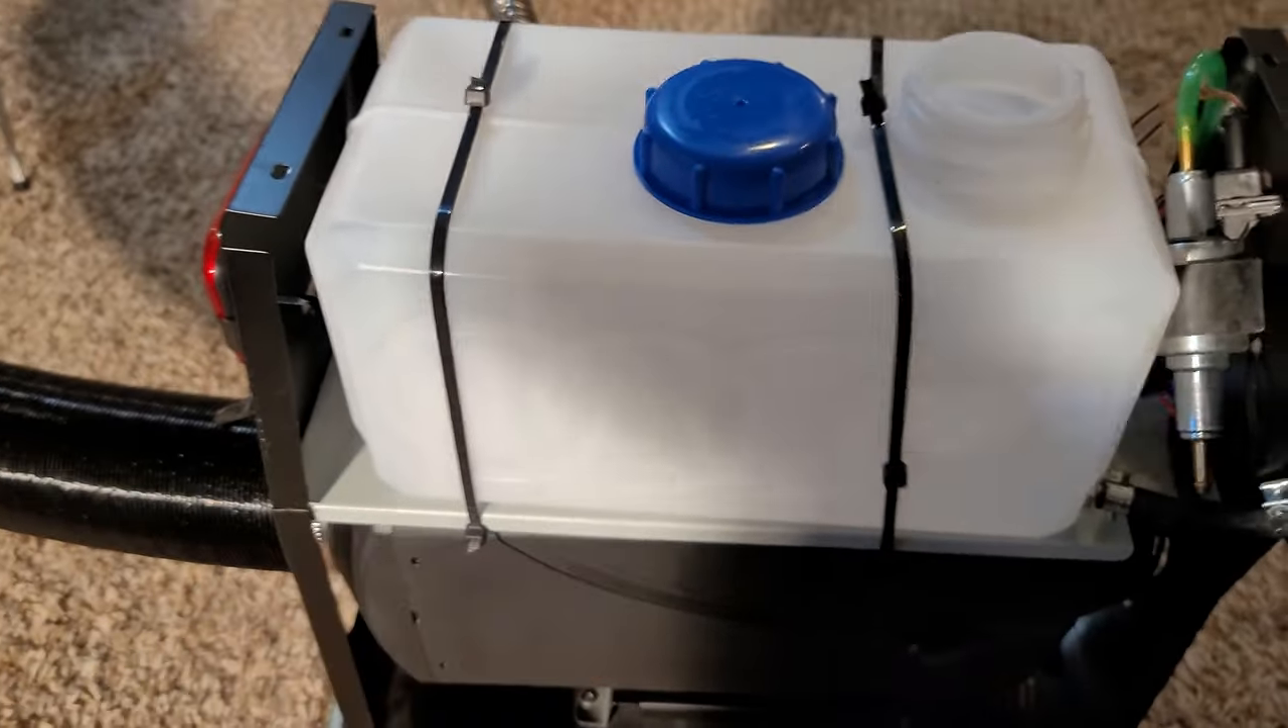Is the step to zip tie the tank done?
Yes.